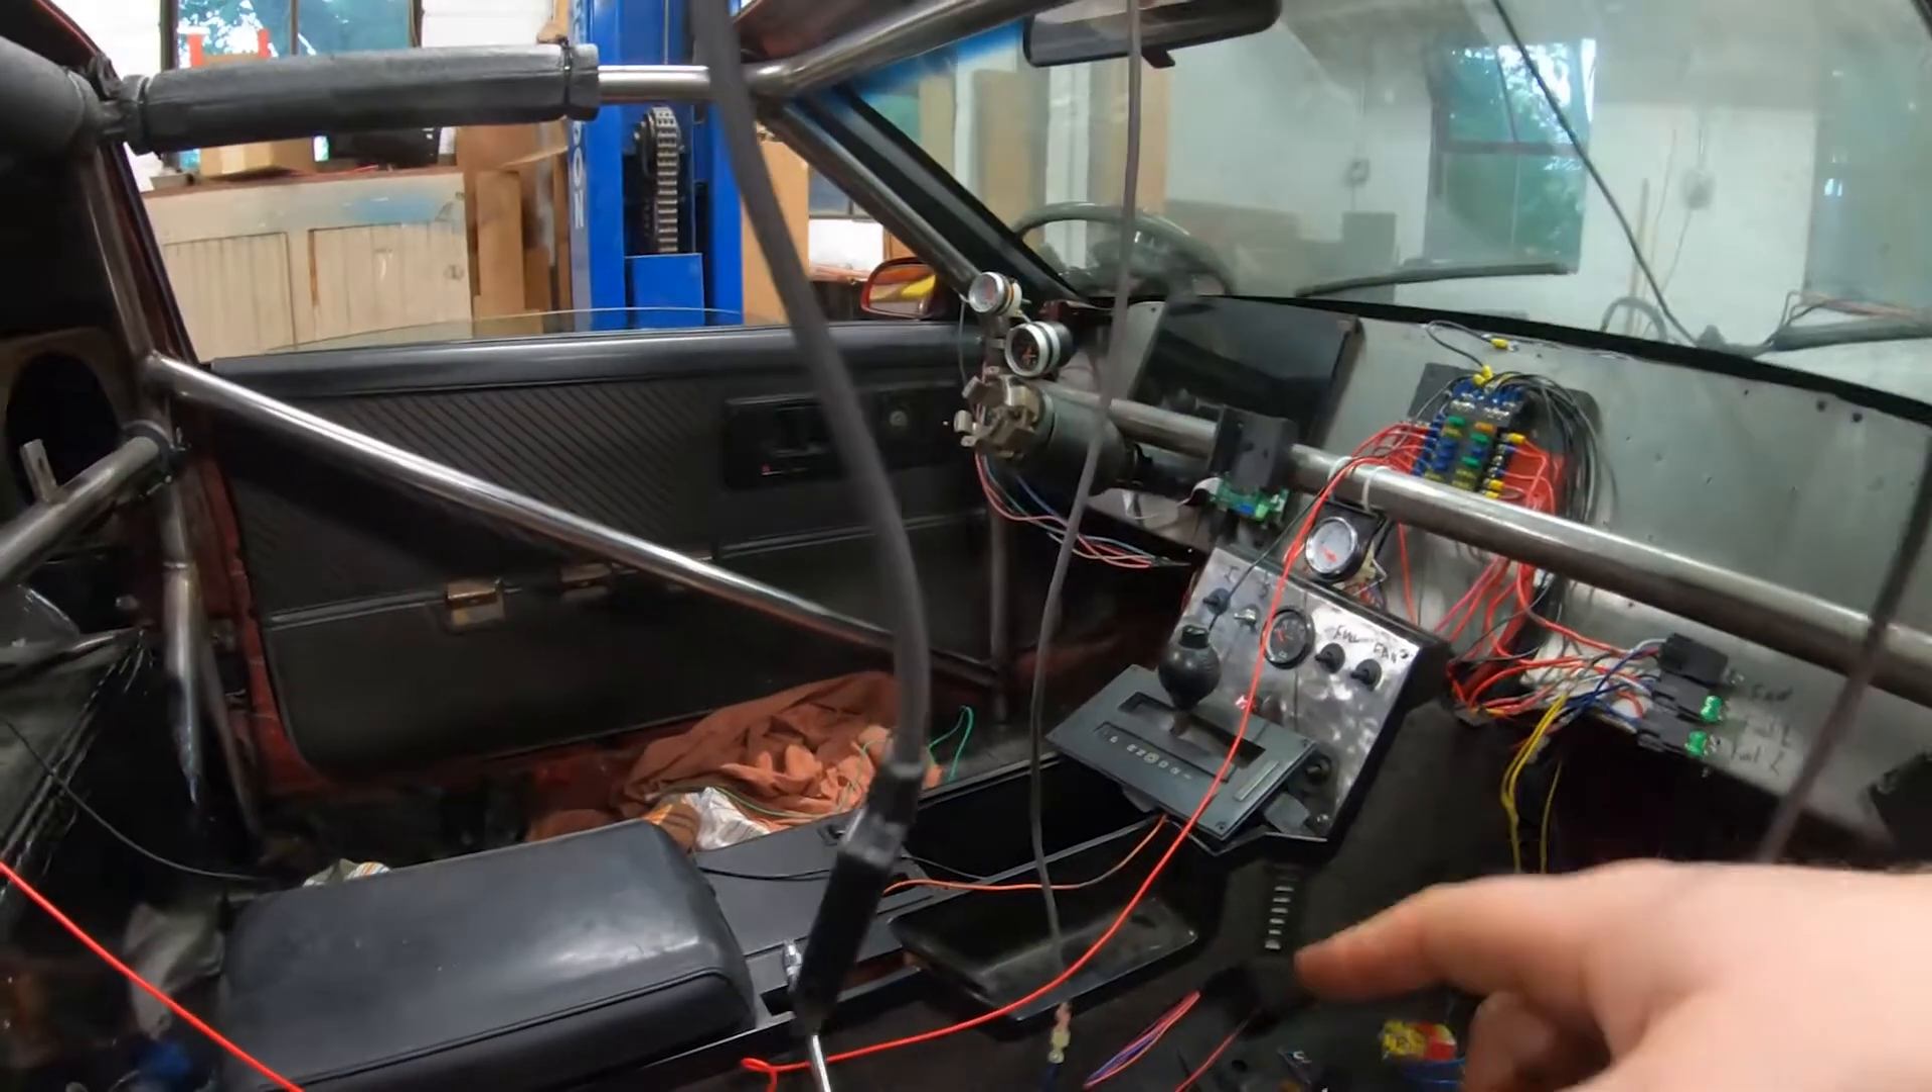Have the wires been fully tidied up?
No.